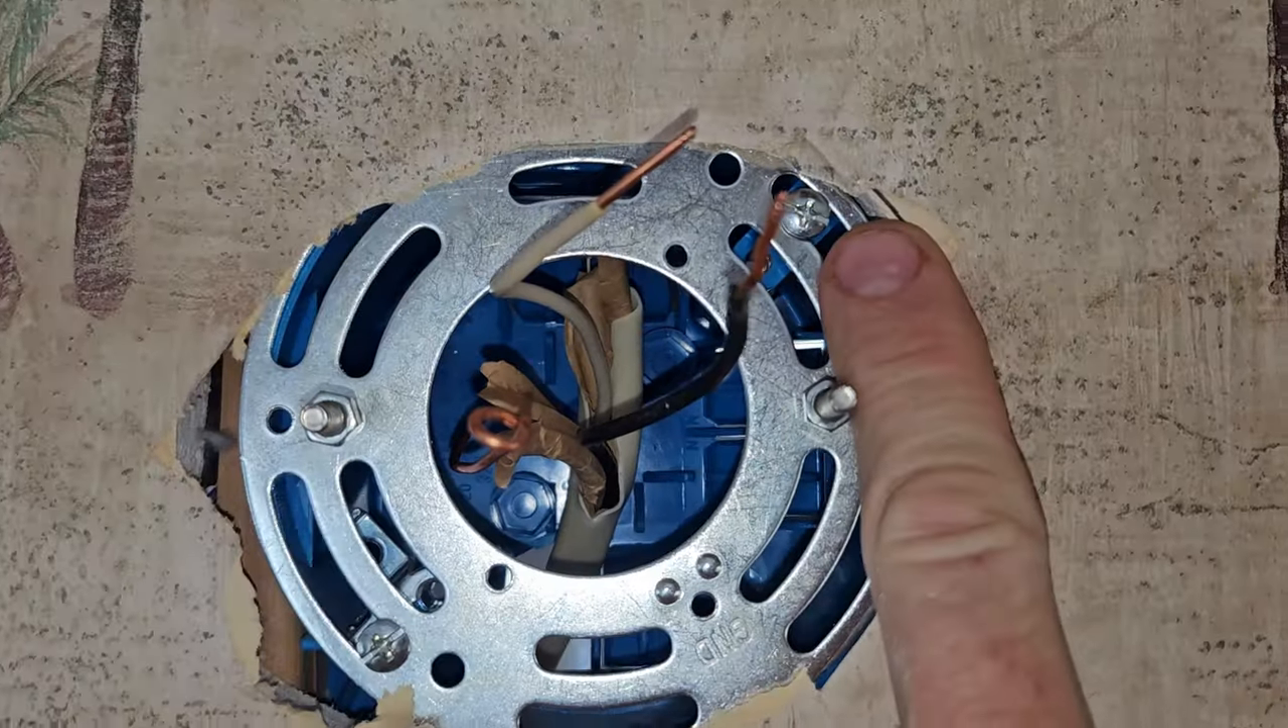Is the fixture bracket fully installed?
Yes.